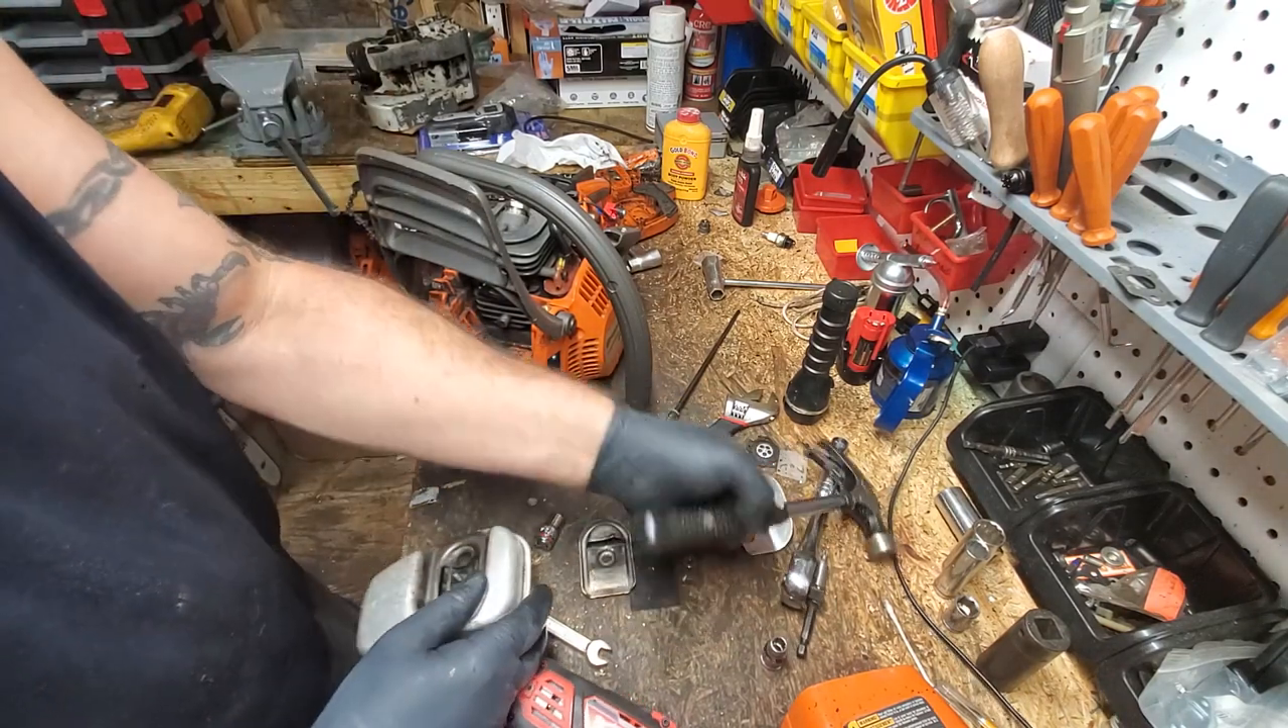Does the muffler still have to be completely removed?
No.